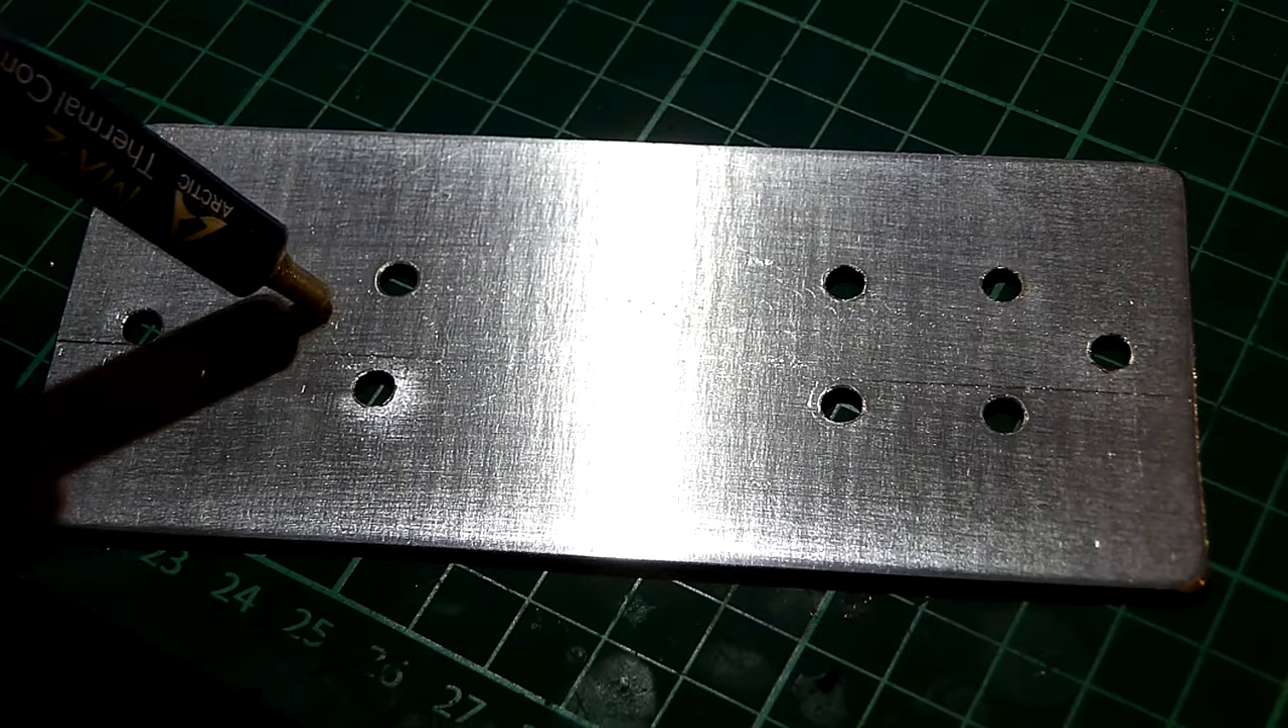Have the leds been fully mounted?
No.